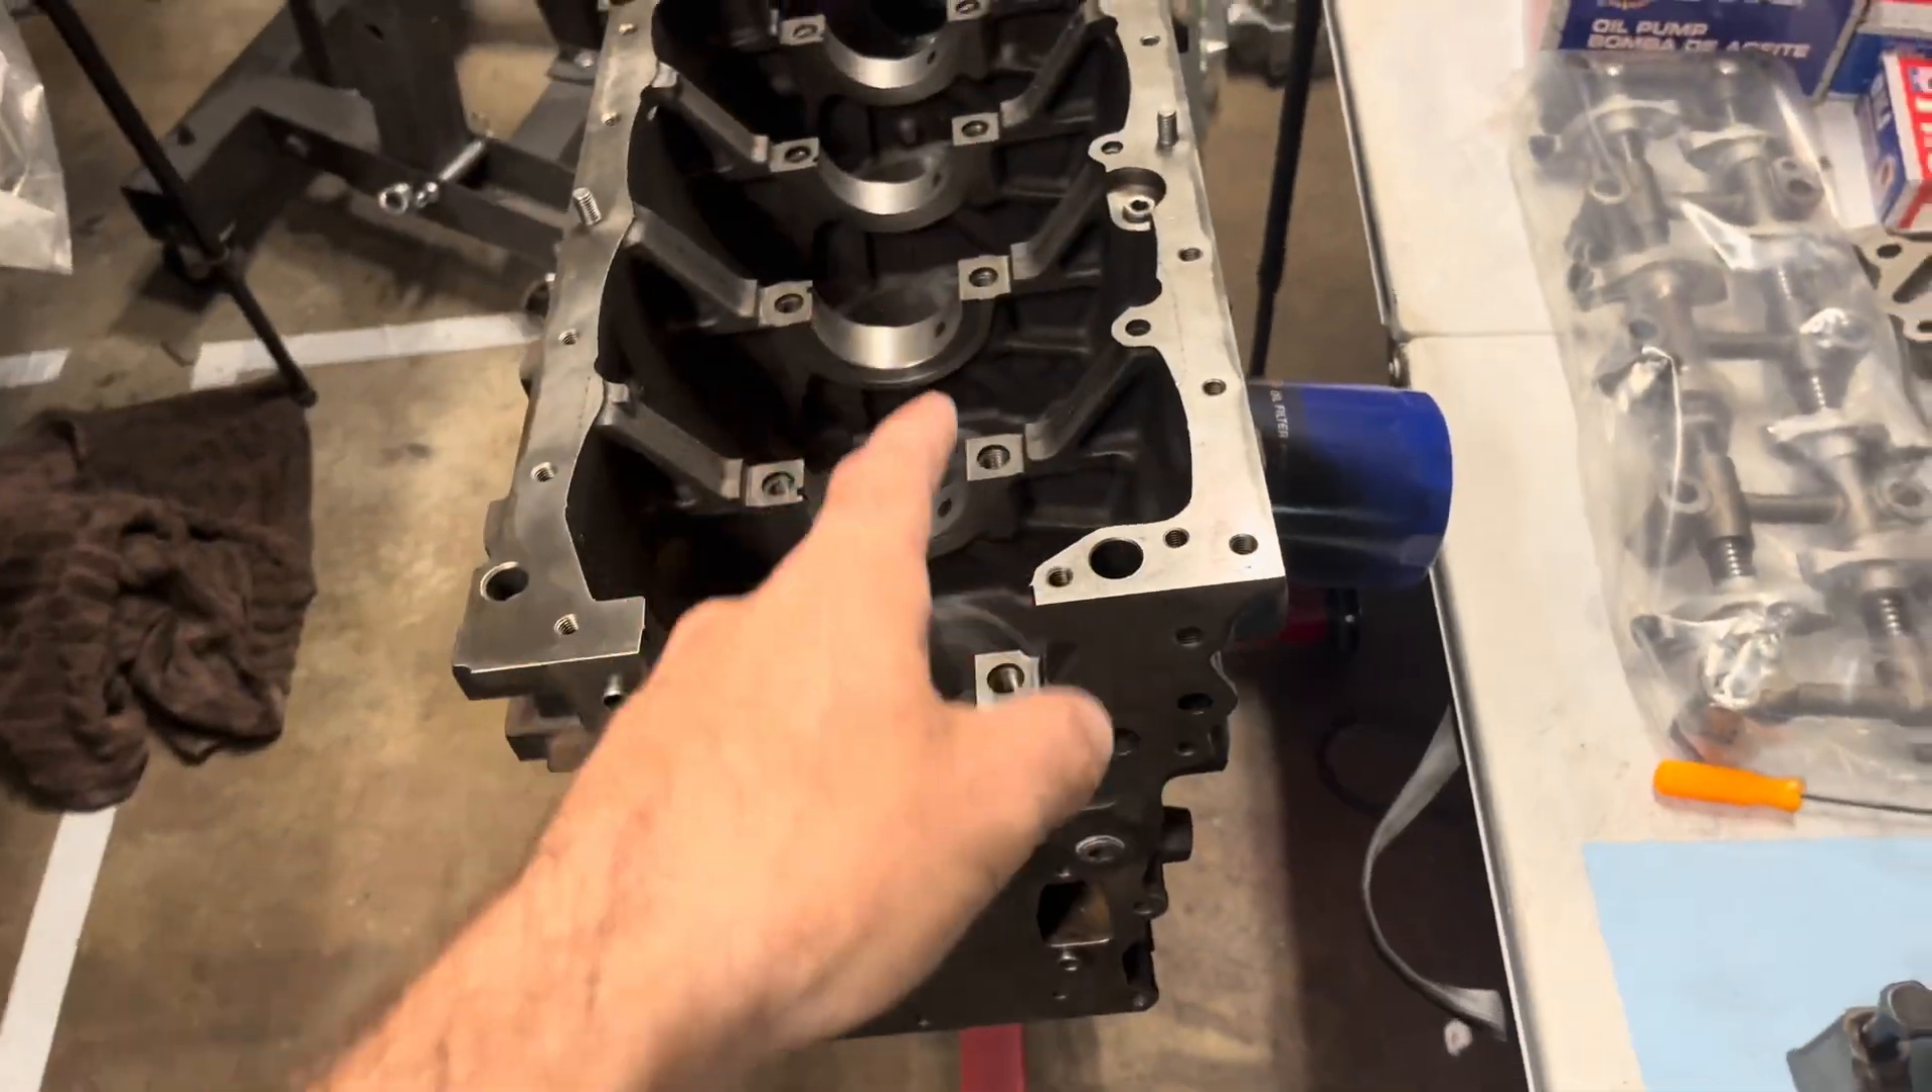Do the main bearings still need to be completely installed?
Yes.